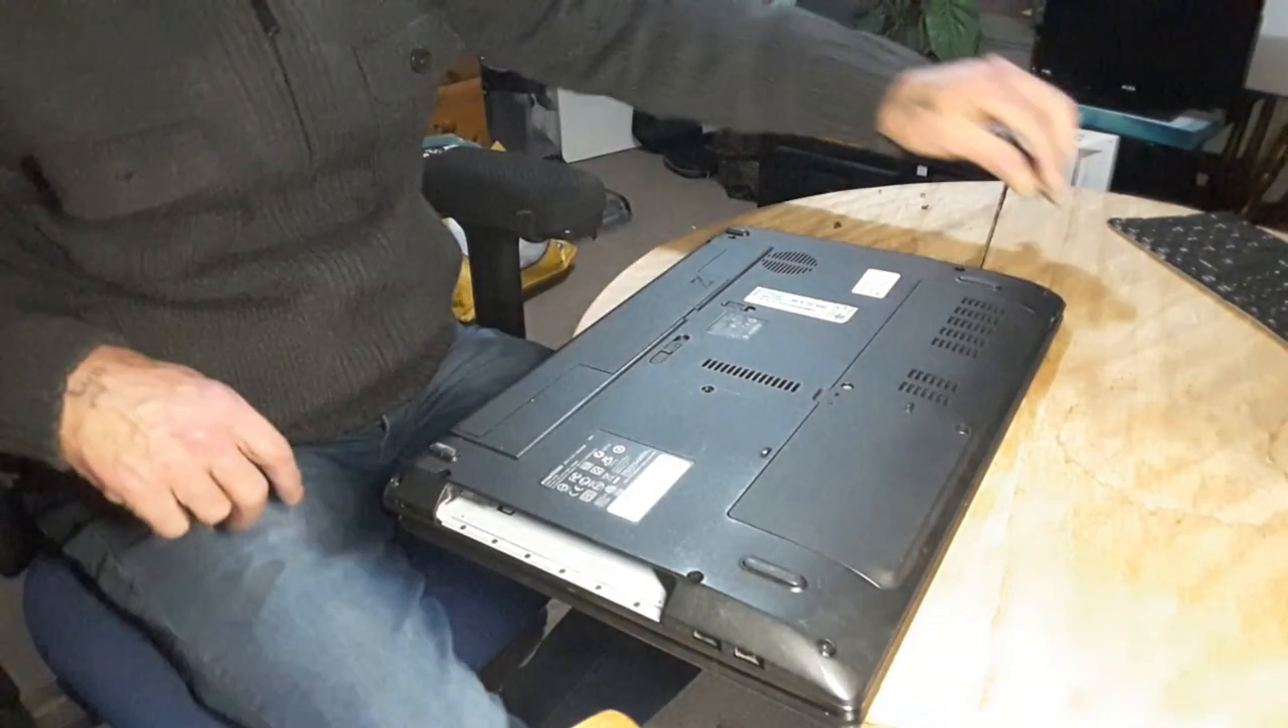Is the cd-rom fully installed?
No.